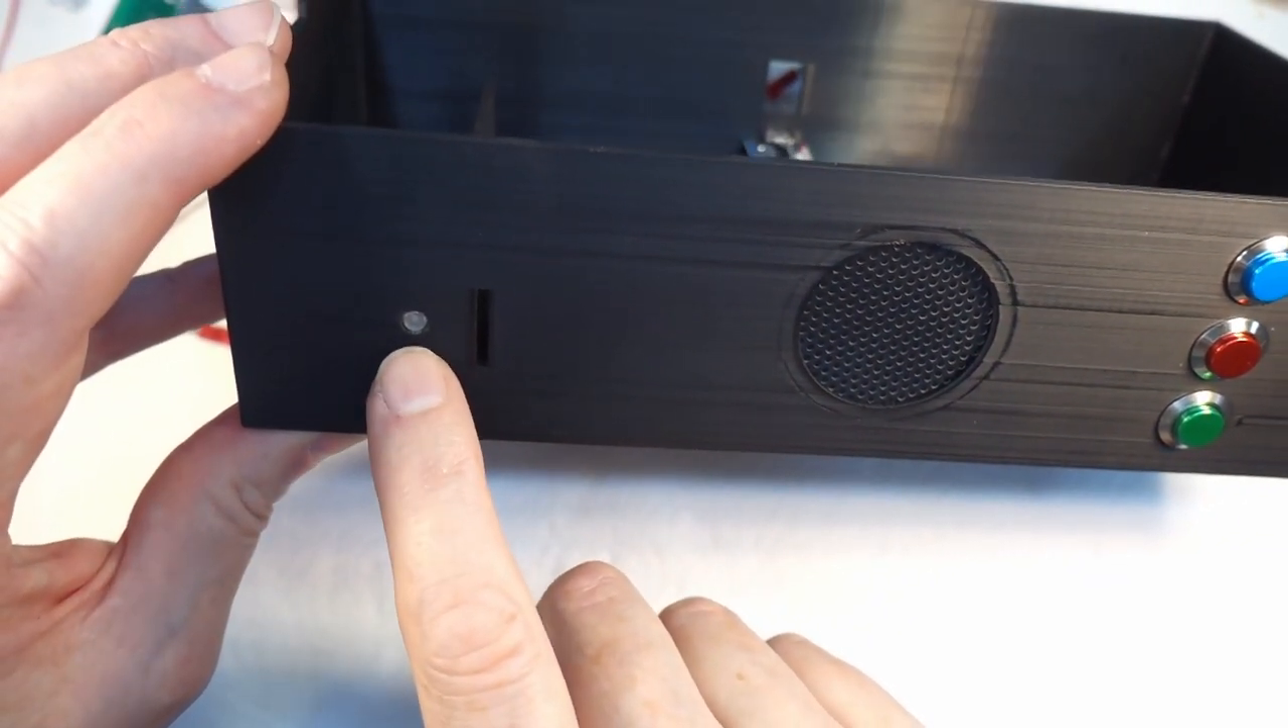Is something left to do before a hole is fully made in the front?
No.